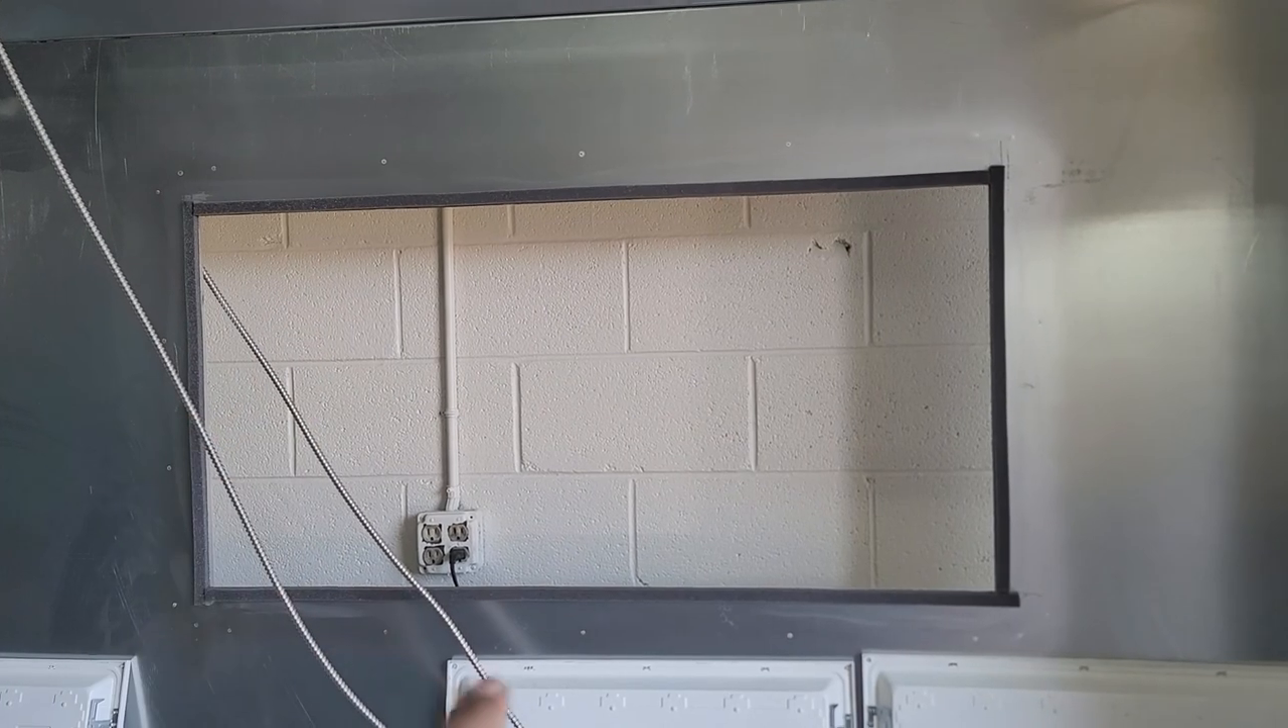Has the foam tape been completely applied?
Yes.